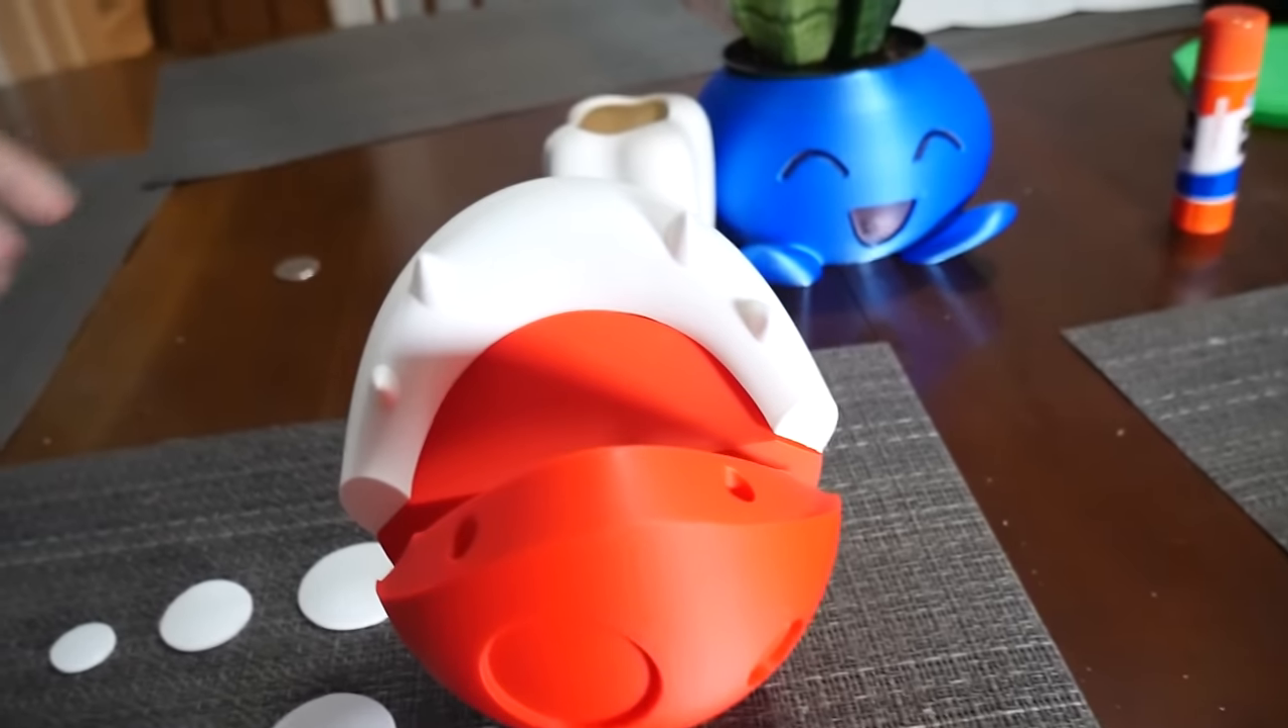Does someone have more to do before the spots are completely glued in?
Yes.